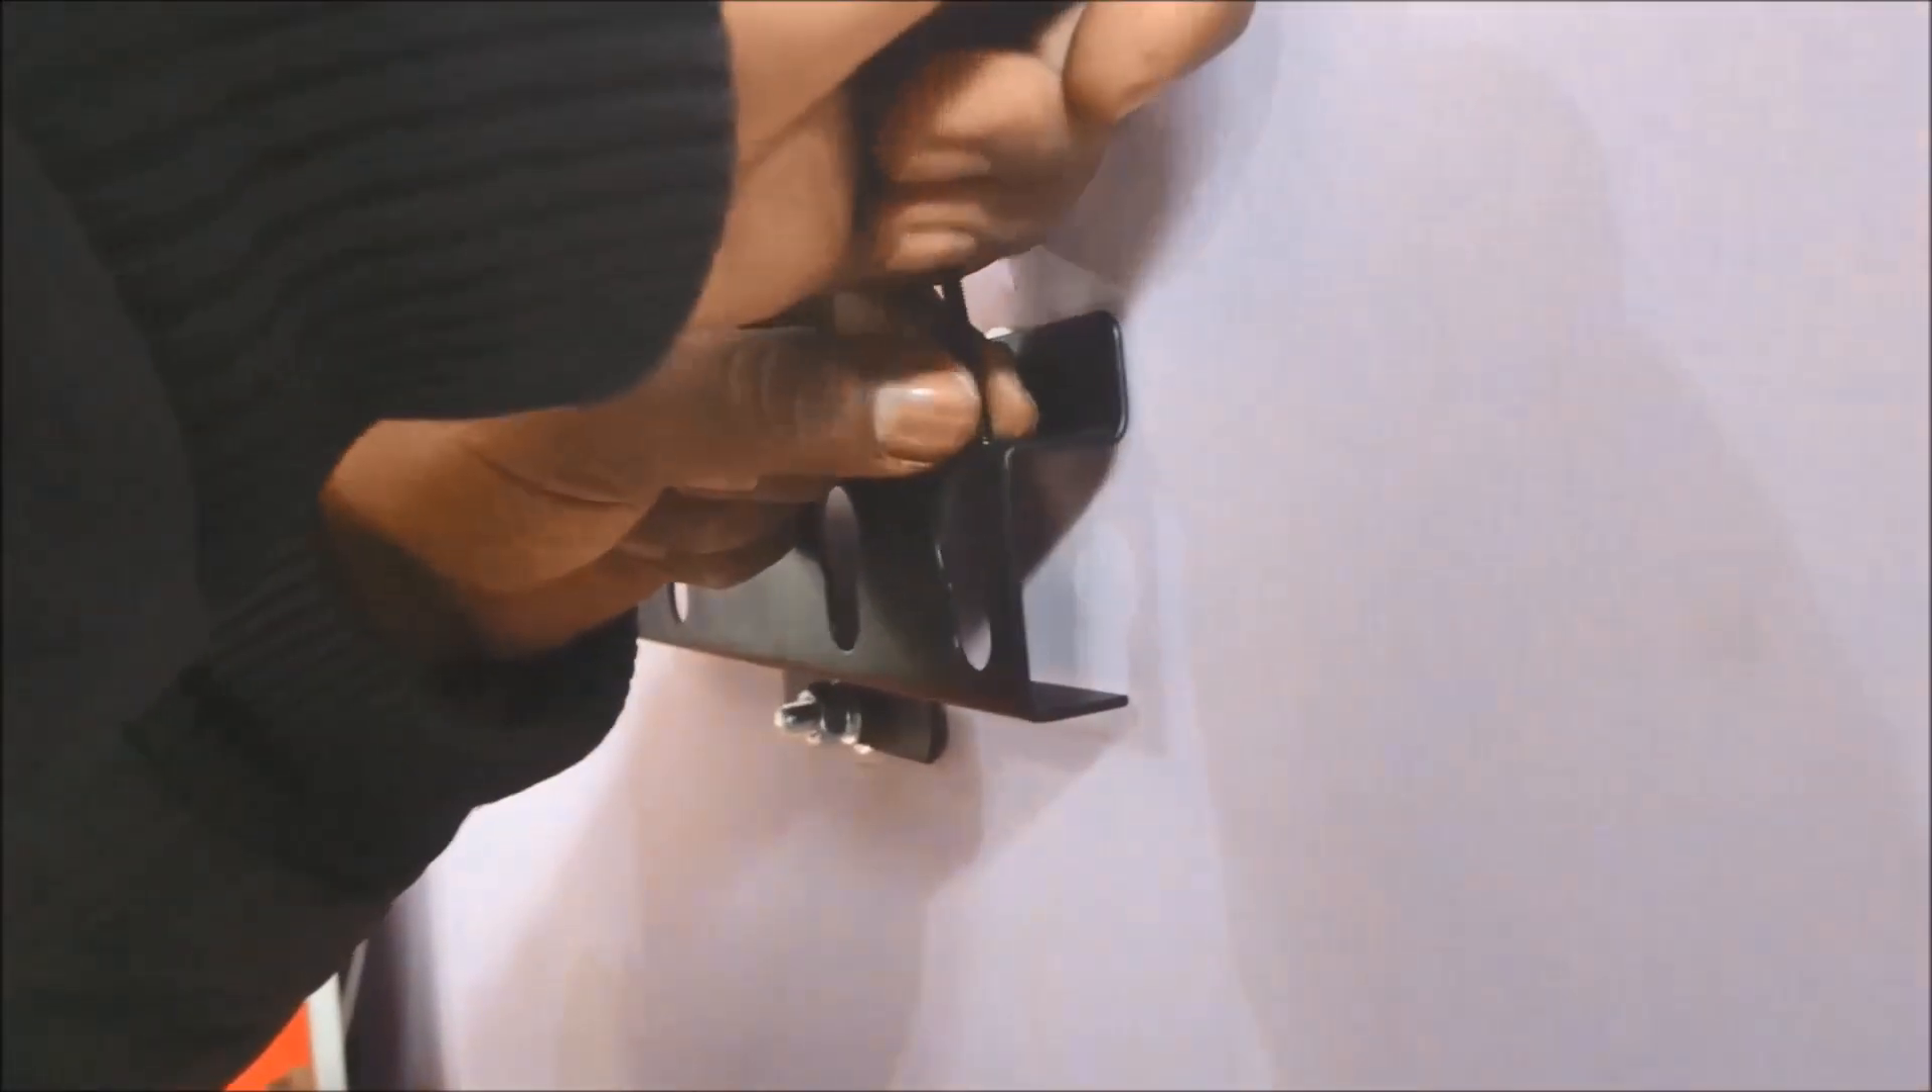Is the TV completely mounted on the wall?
No.